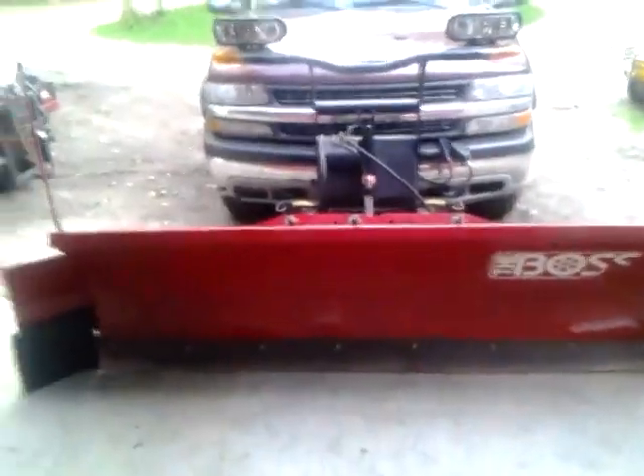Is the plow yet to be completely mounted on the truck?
No.